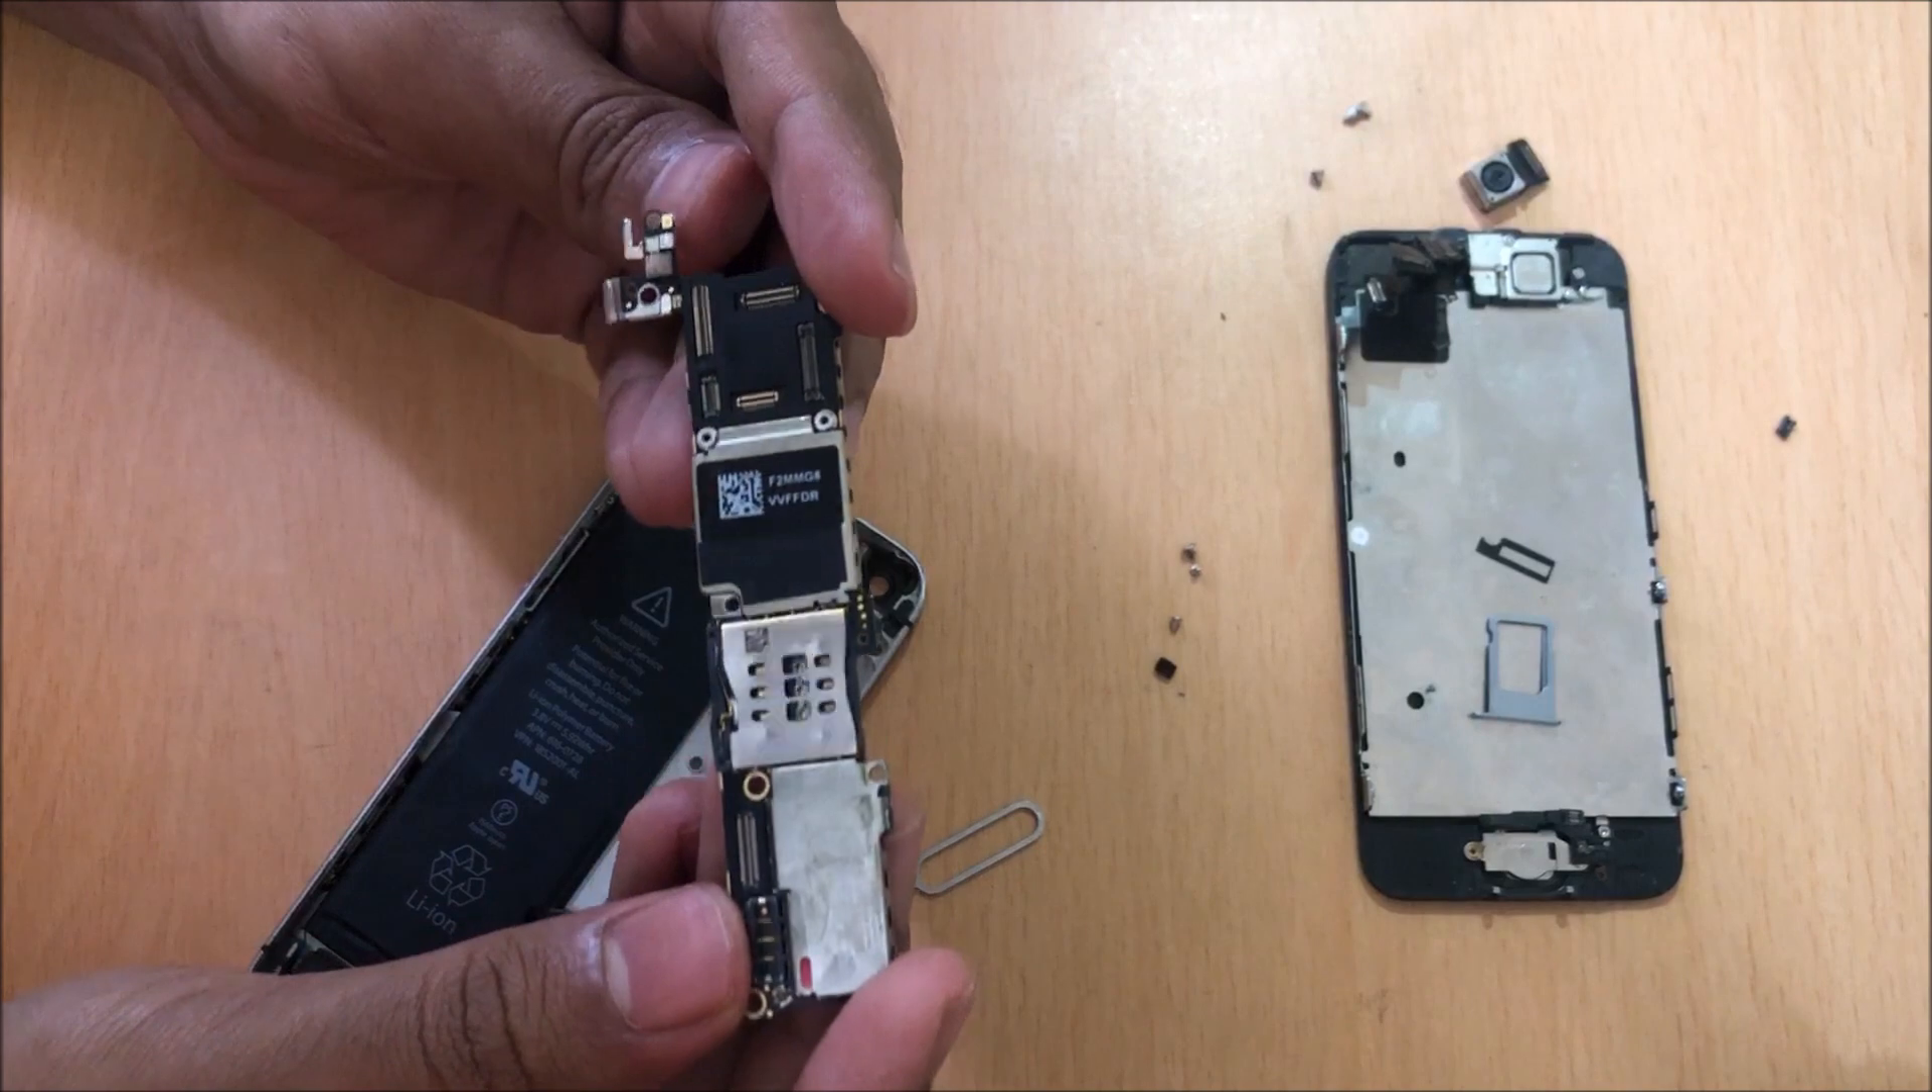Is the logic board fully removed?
Yes.